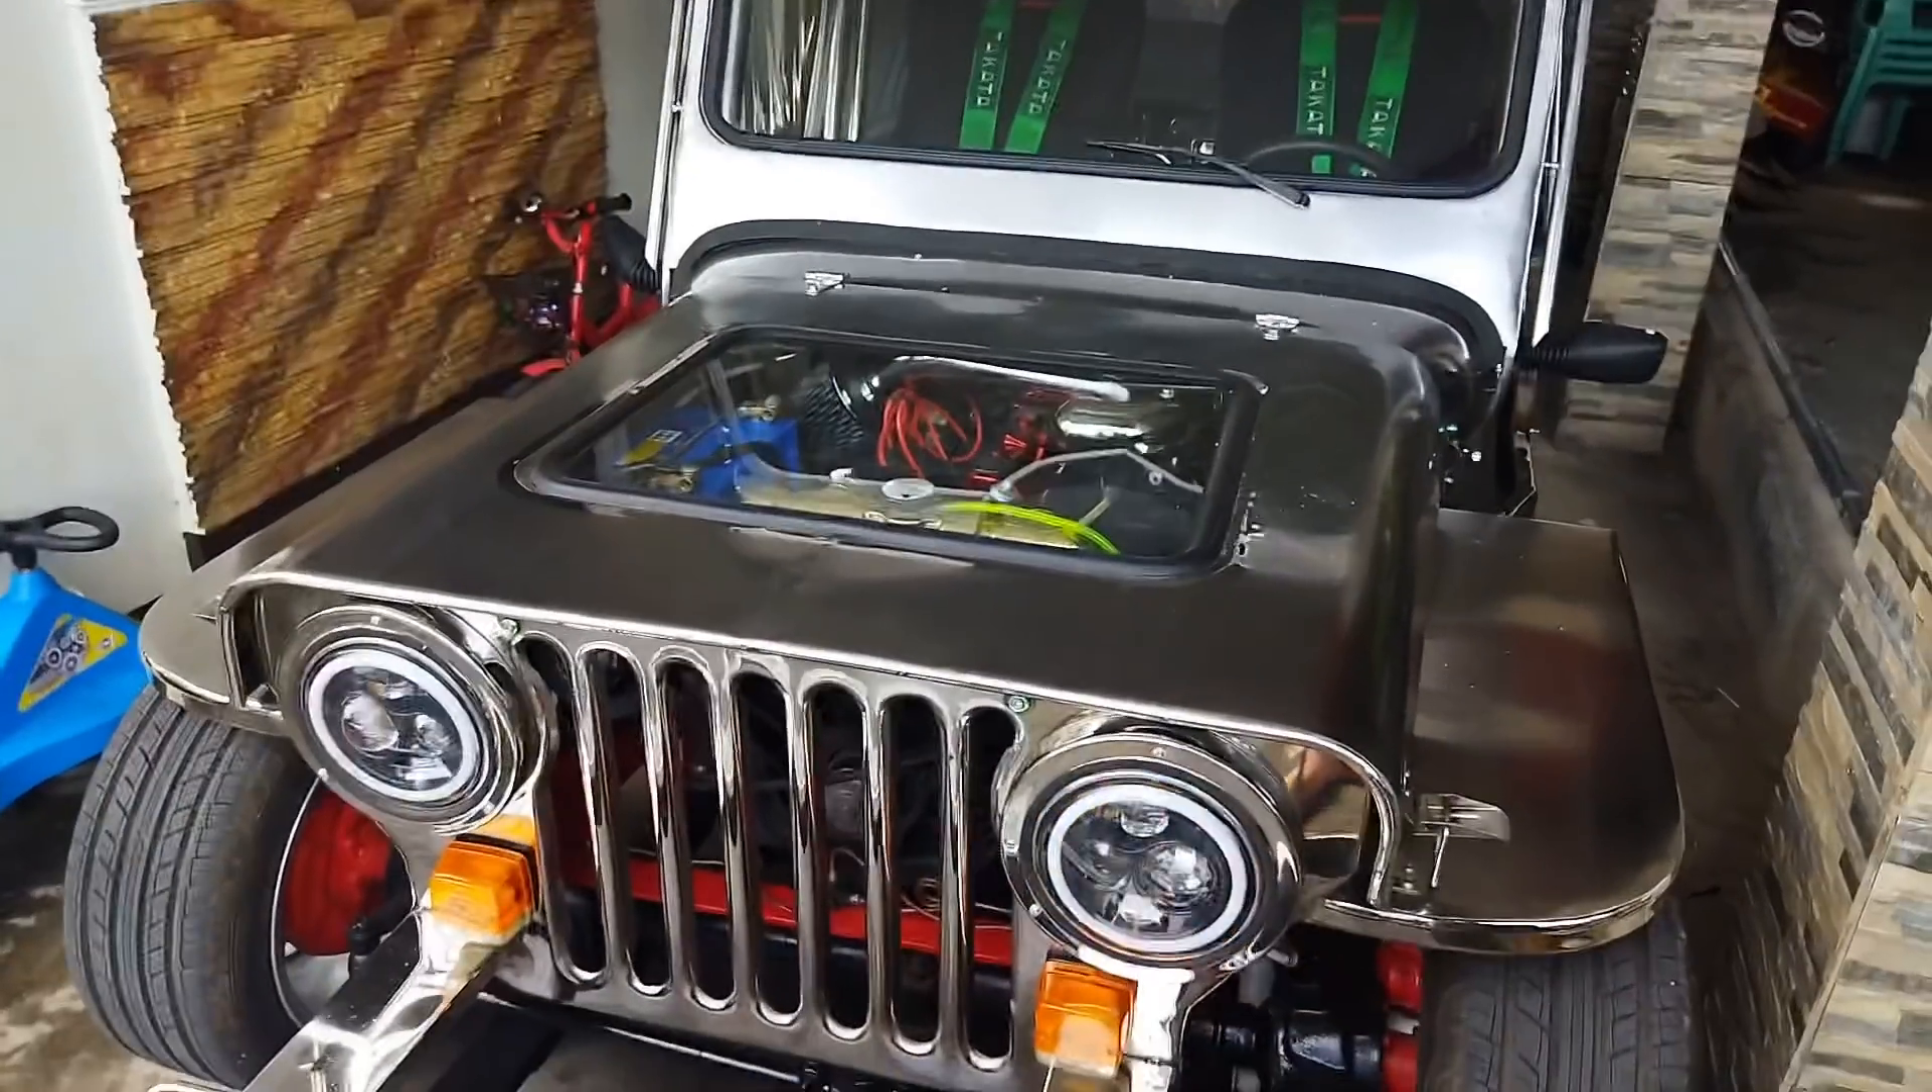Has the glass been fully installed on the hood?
Yes.